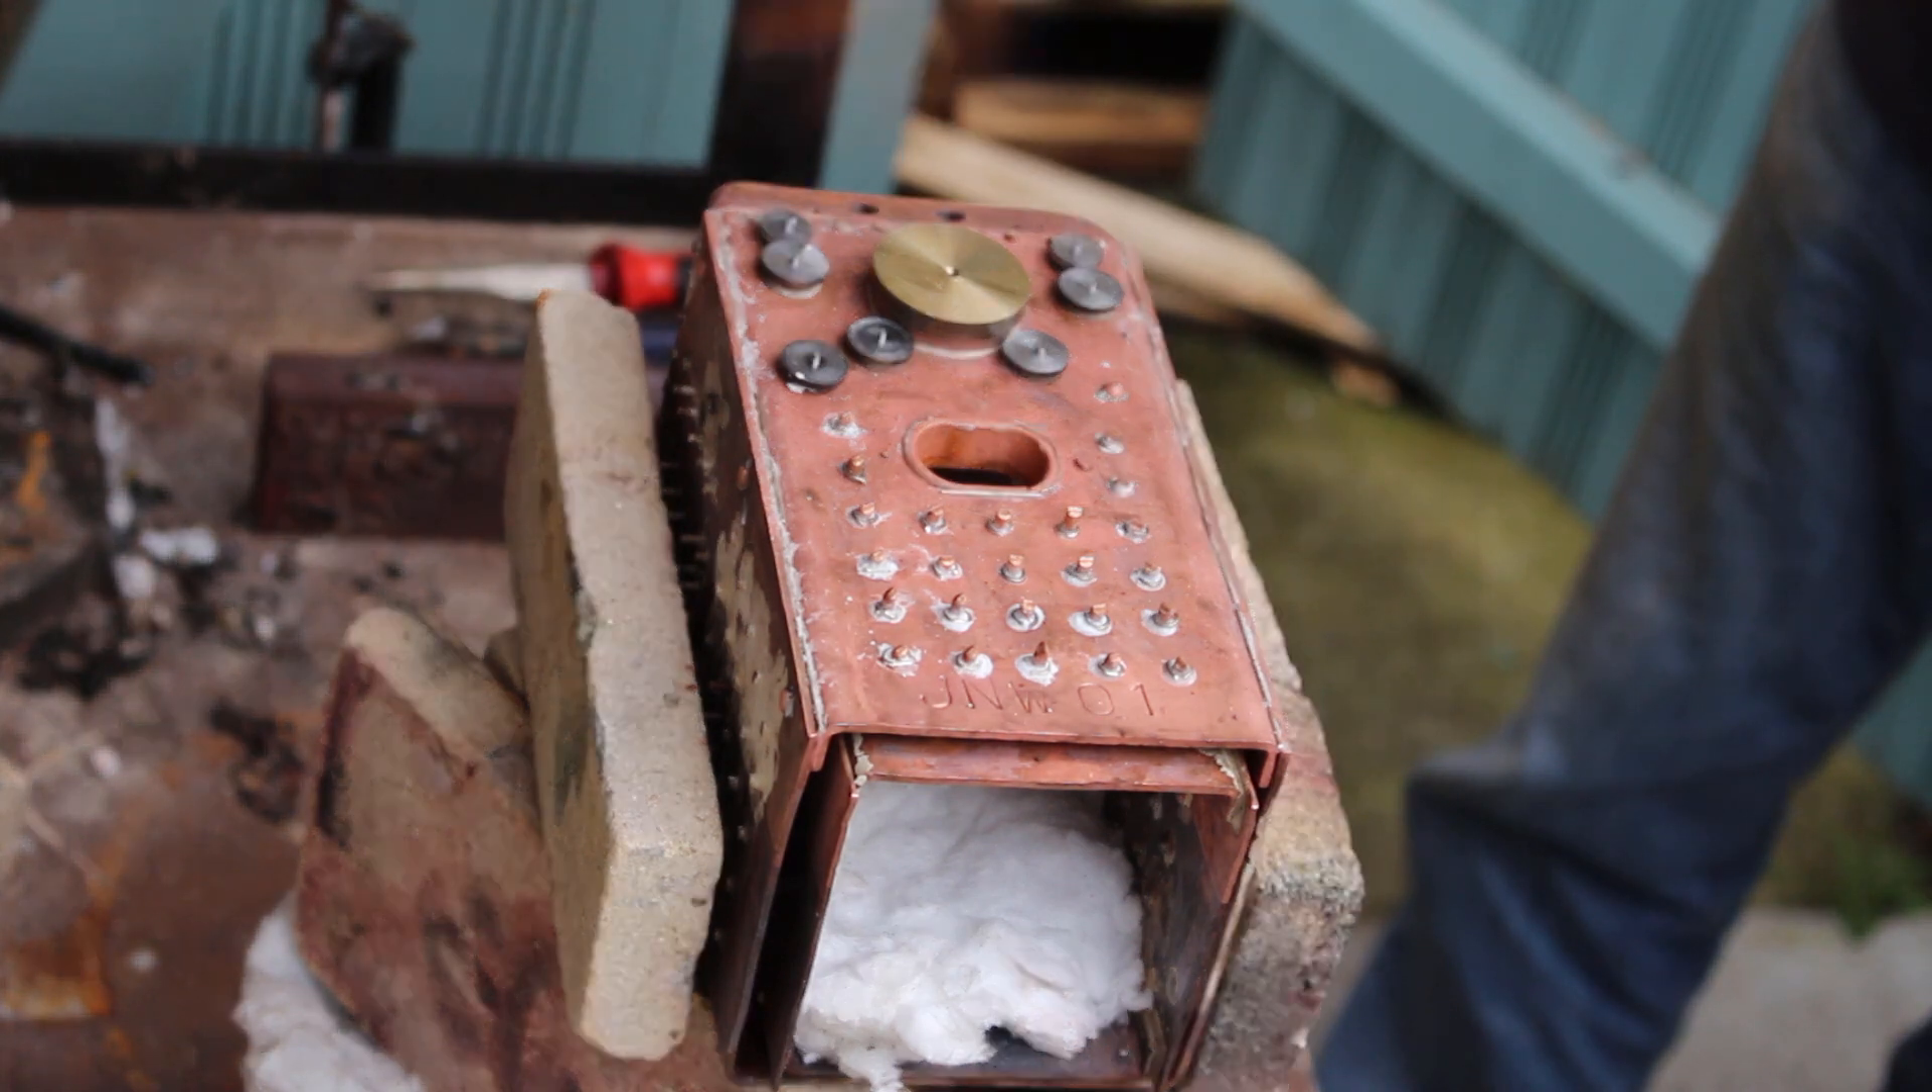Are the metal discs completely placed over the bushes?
Yes.